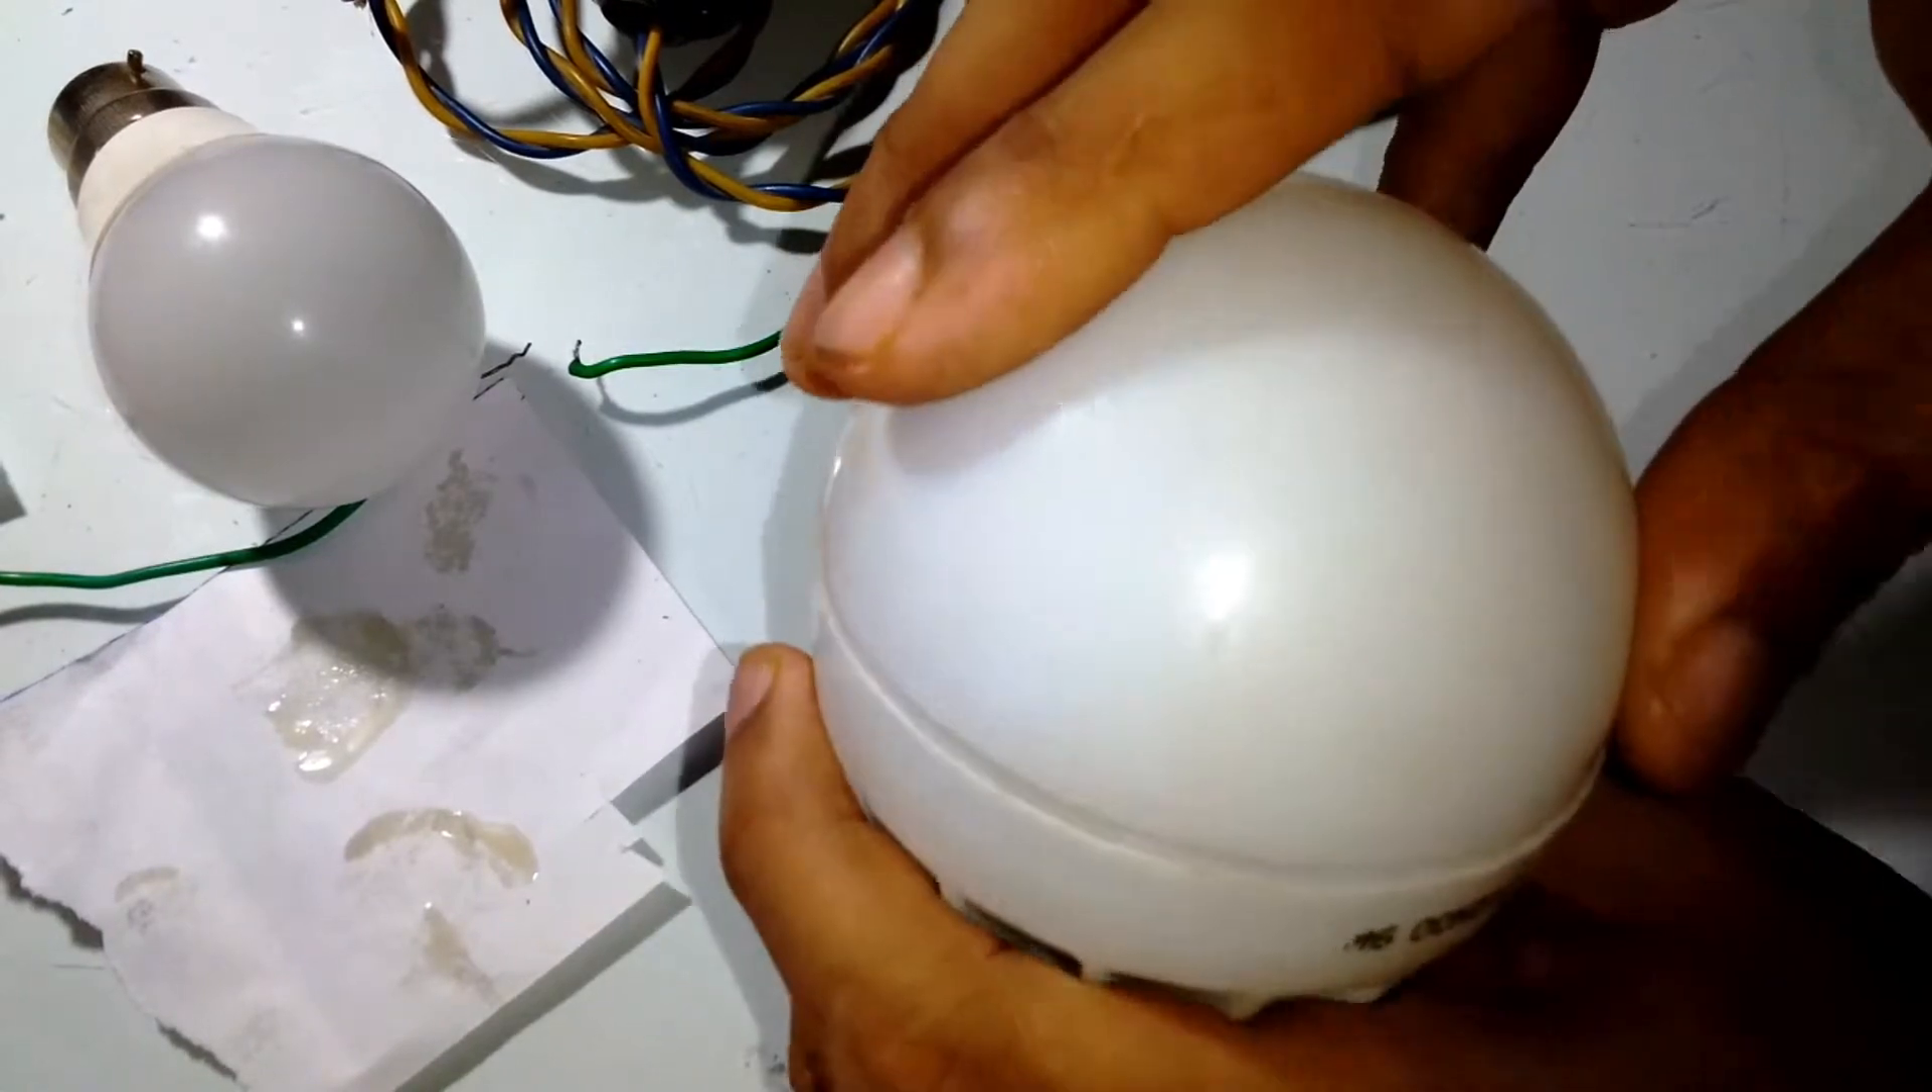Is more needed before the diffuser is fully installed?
No.